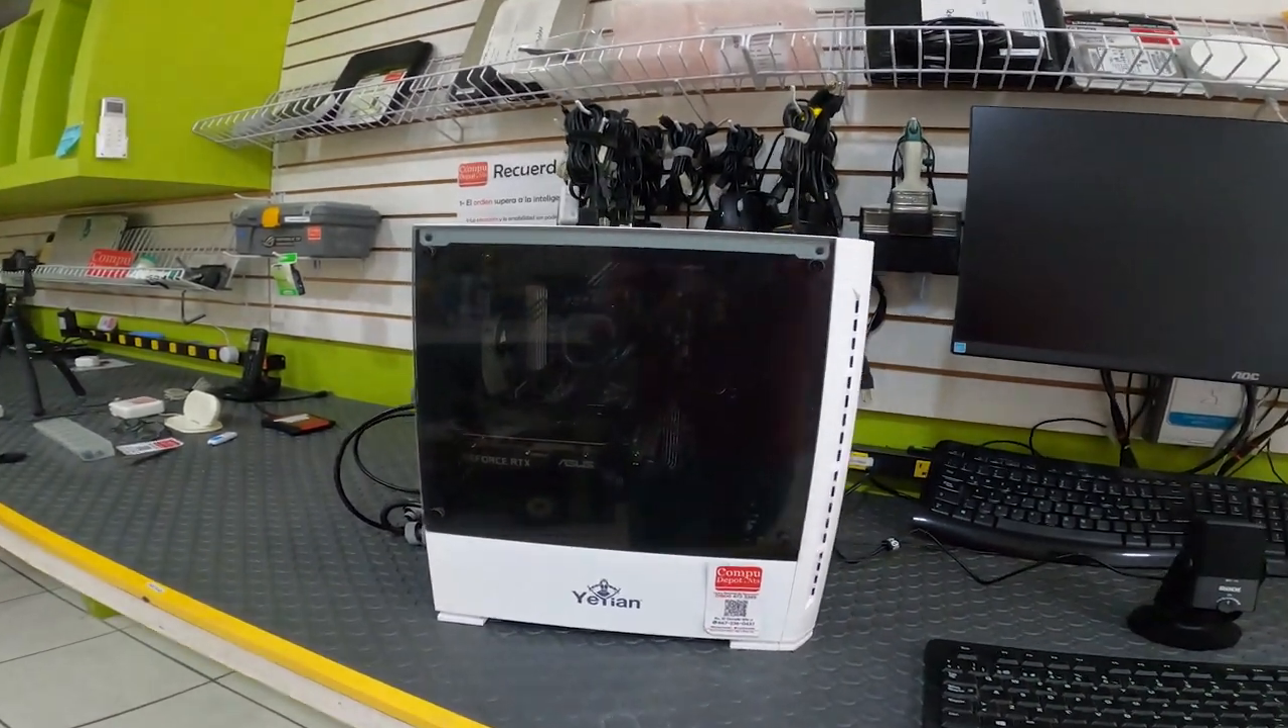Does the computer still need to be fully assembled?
No.